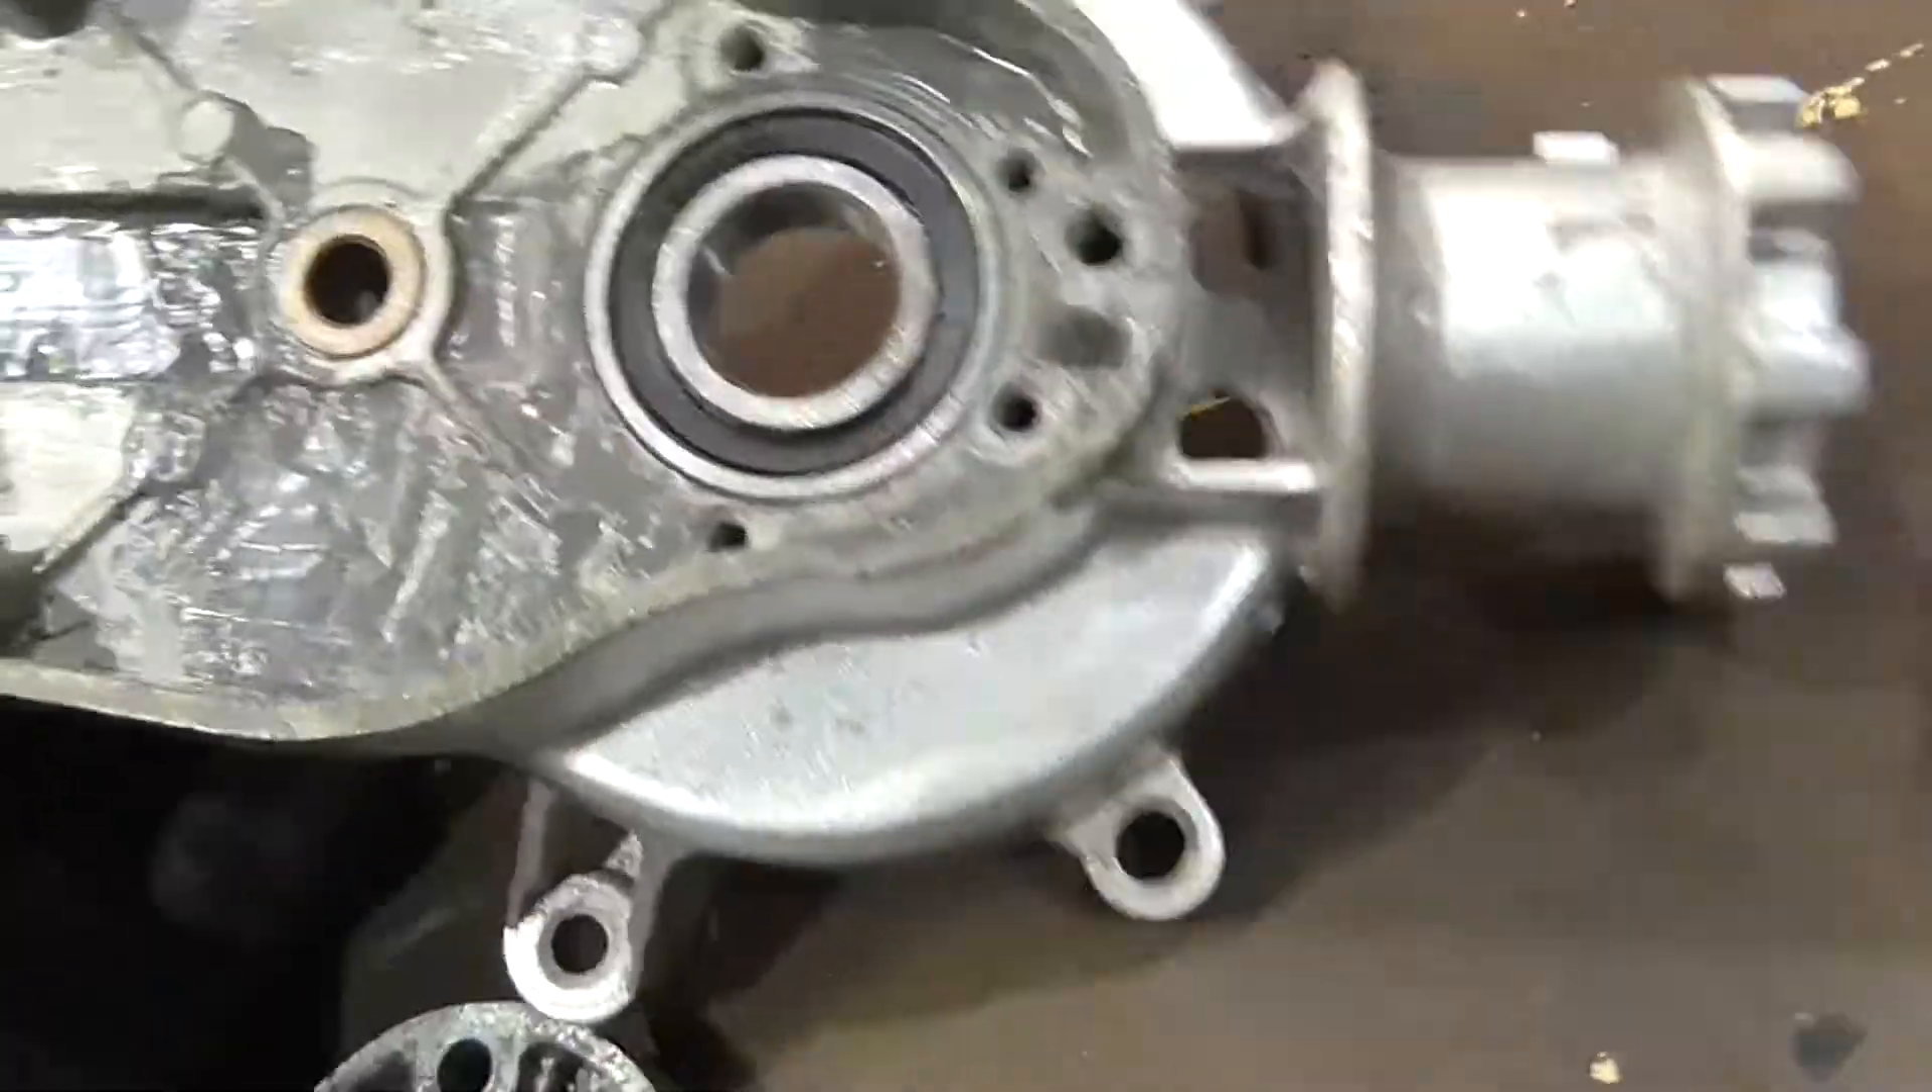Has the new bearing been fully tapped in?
Yes.